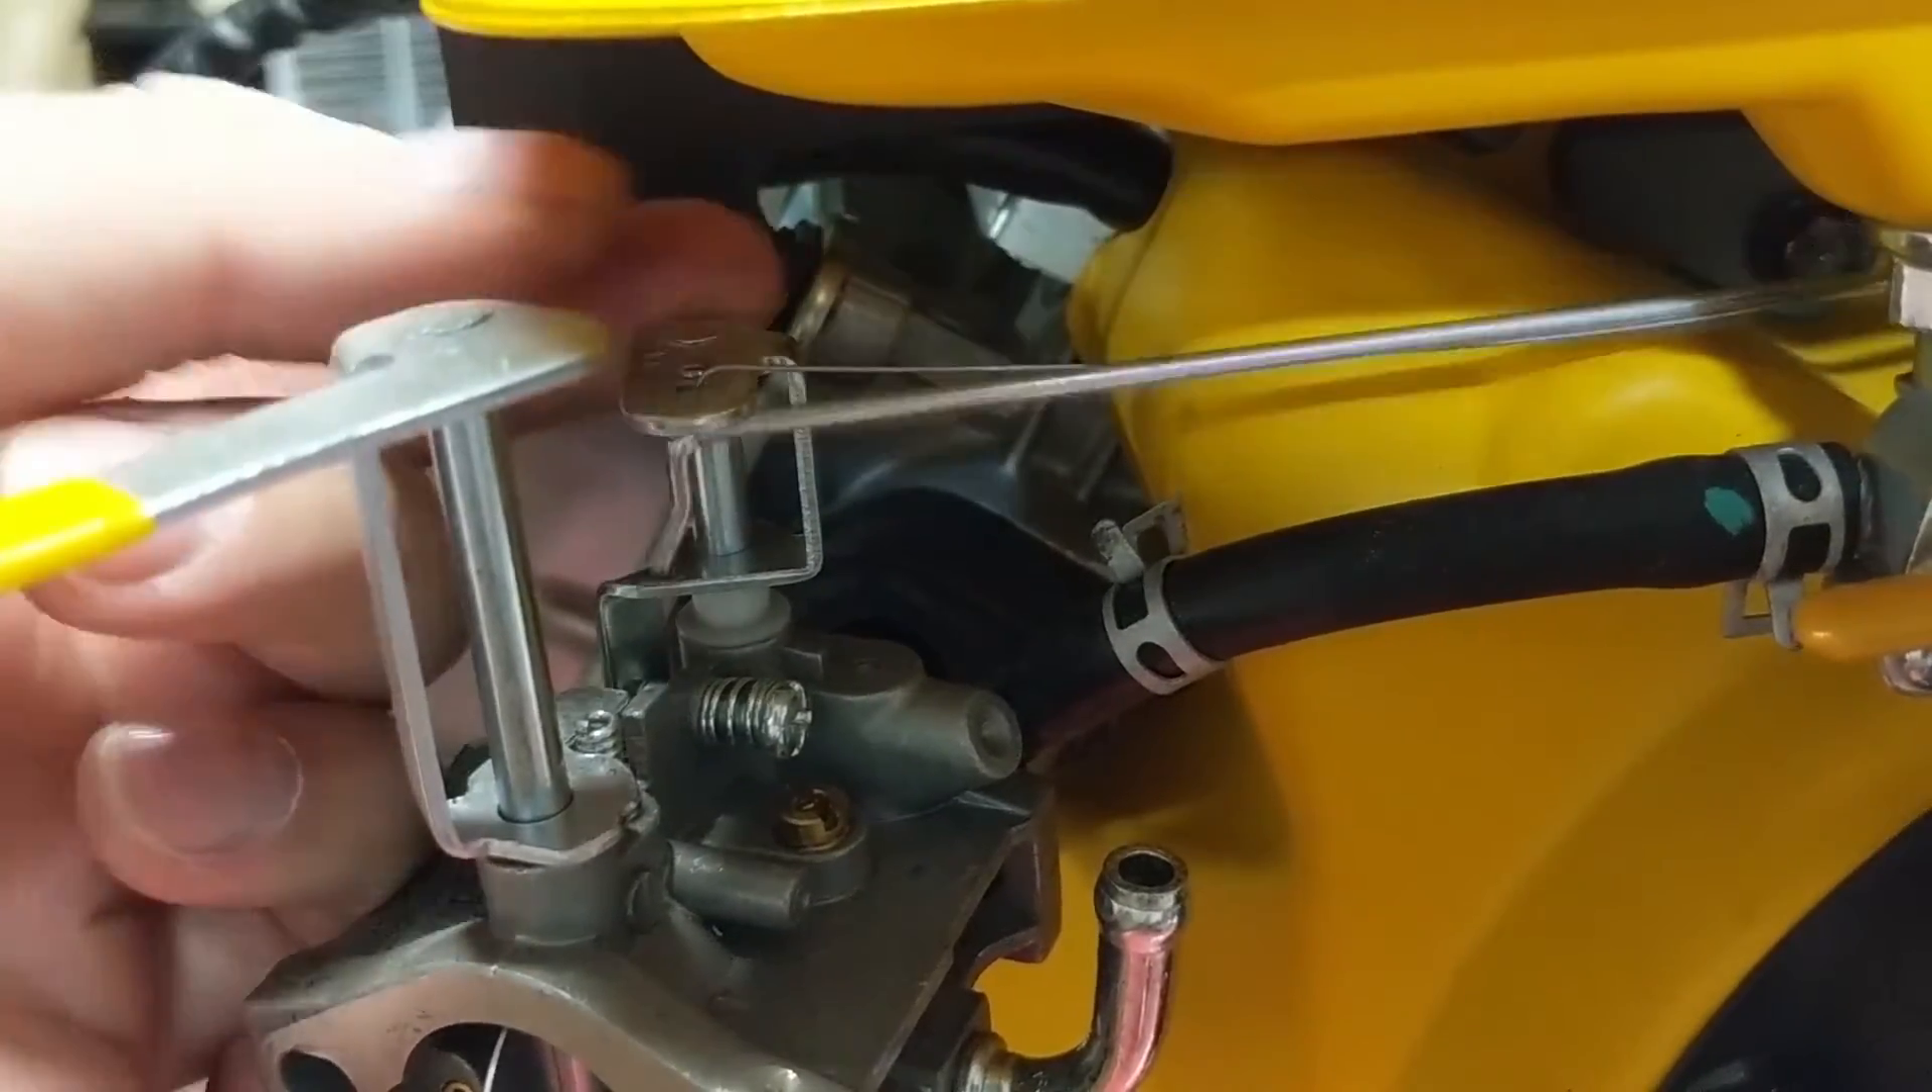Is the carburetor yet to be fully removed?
Yes.